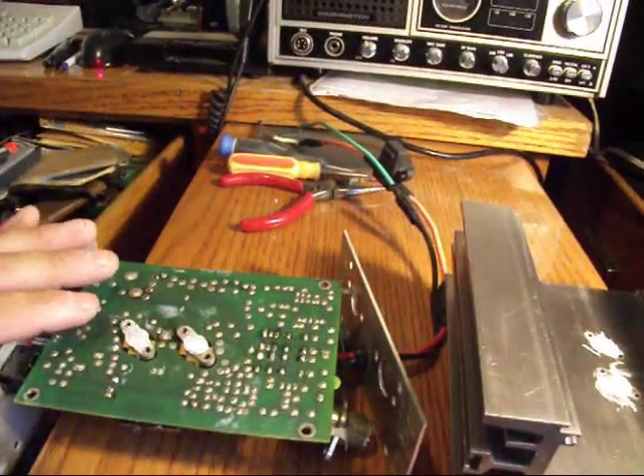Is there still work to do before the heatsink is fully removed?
No.